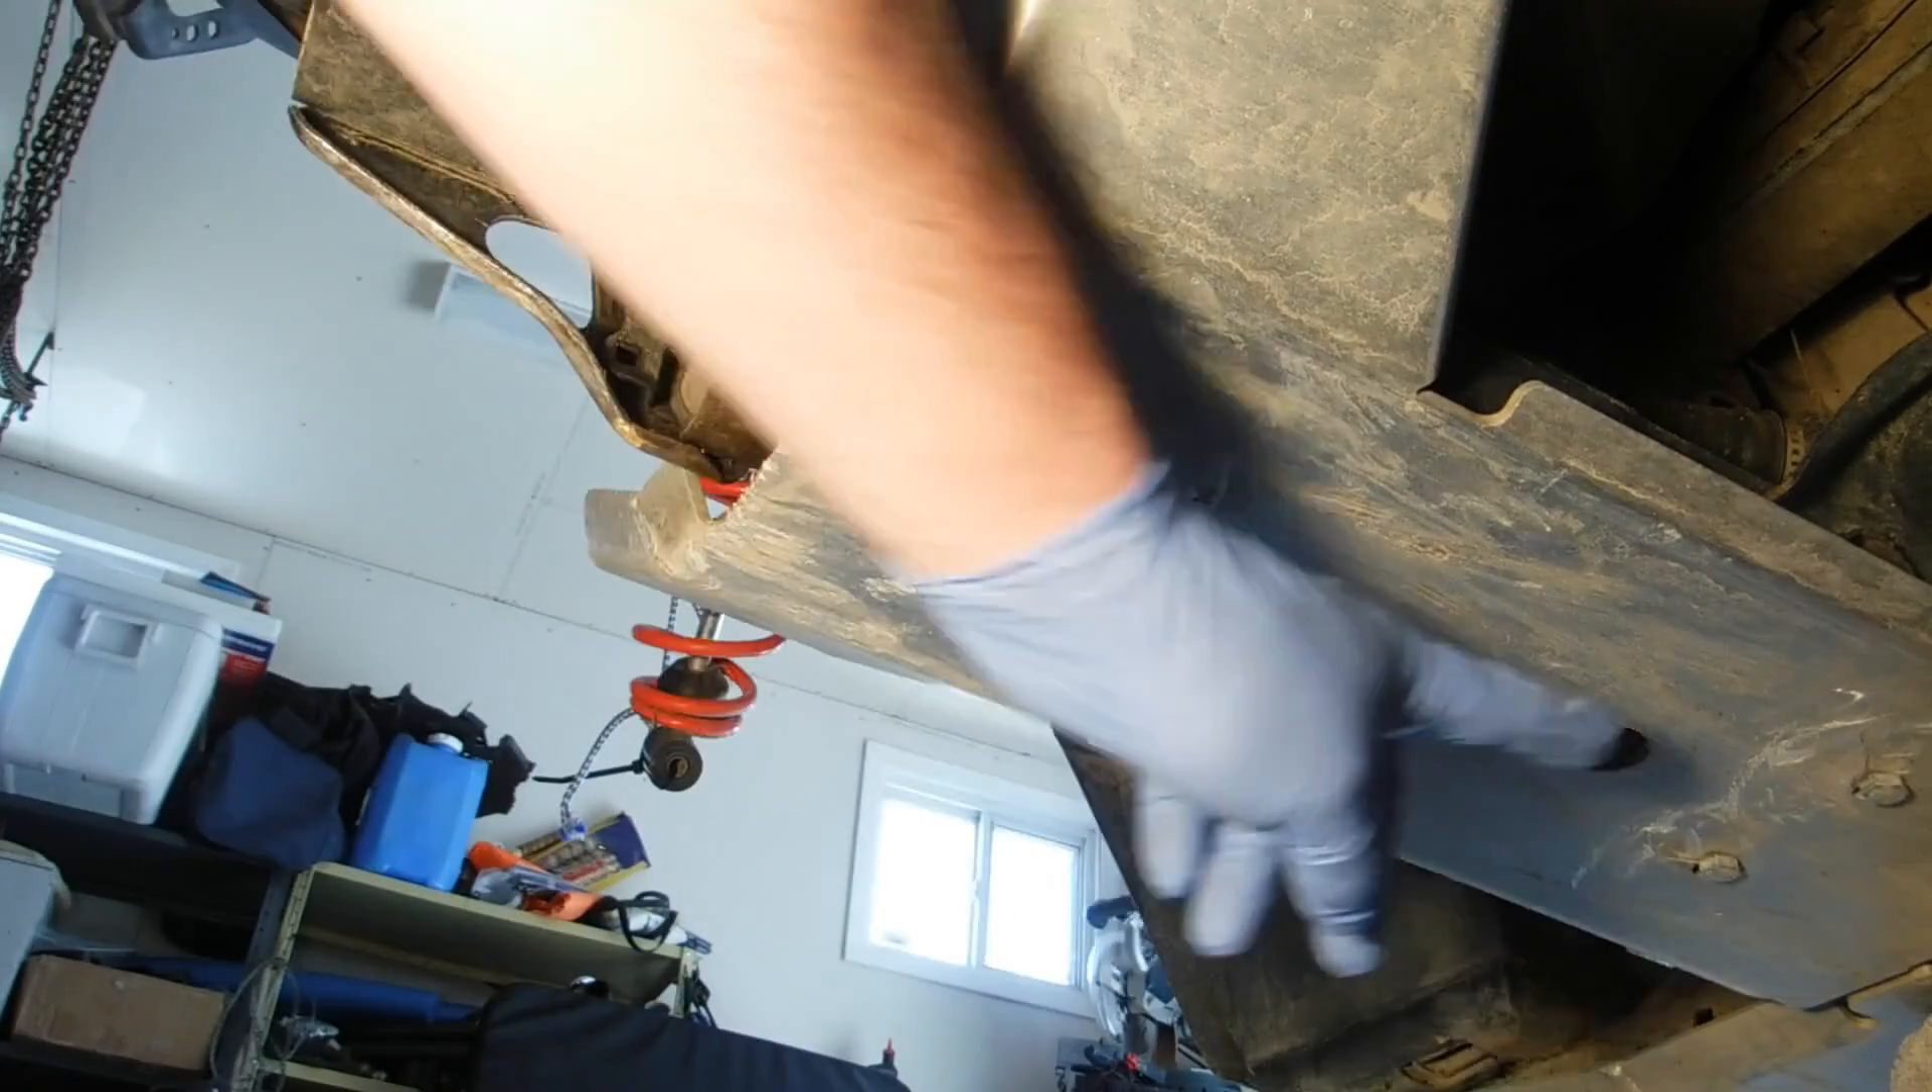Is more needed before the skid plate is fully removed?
Yes.